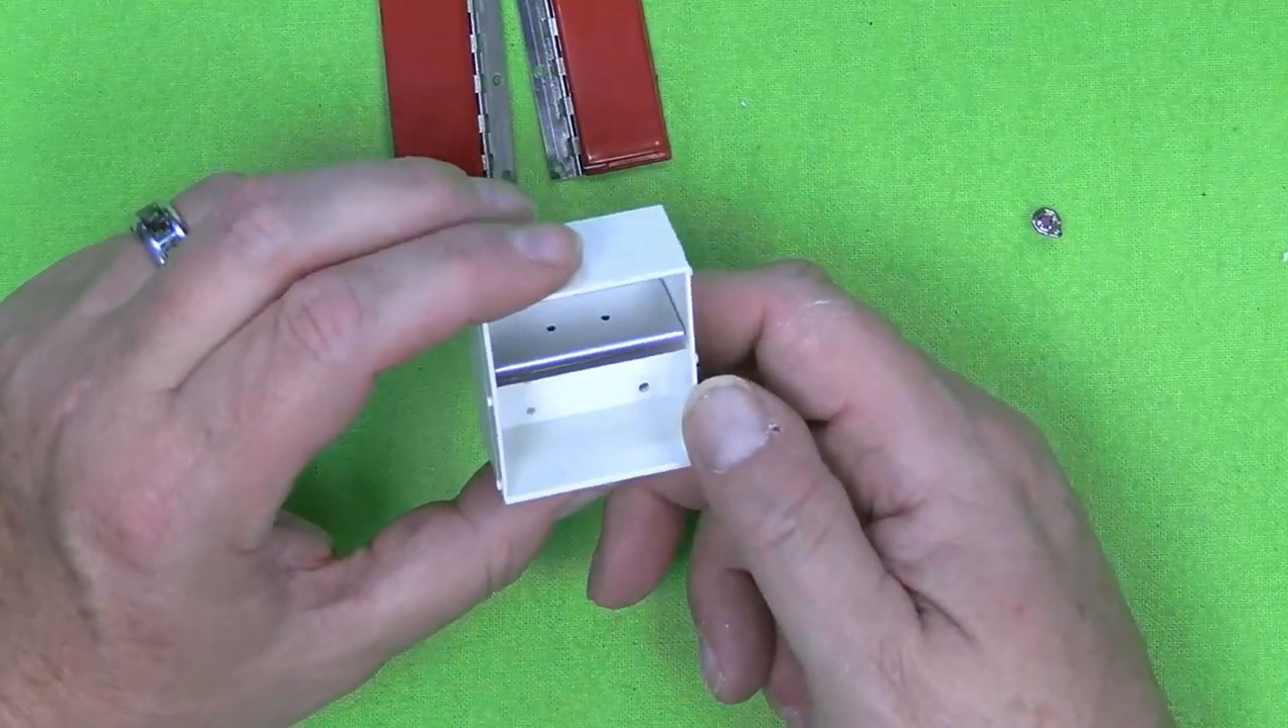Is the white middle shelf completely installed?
Yes.